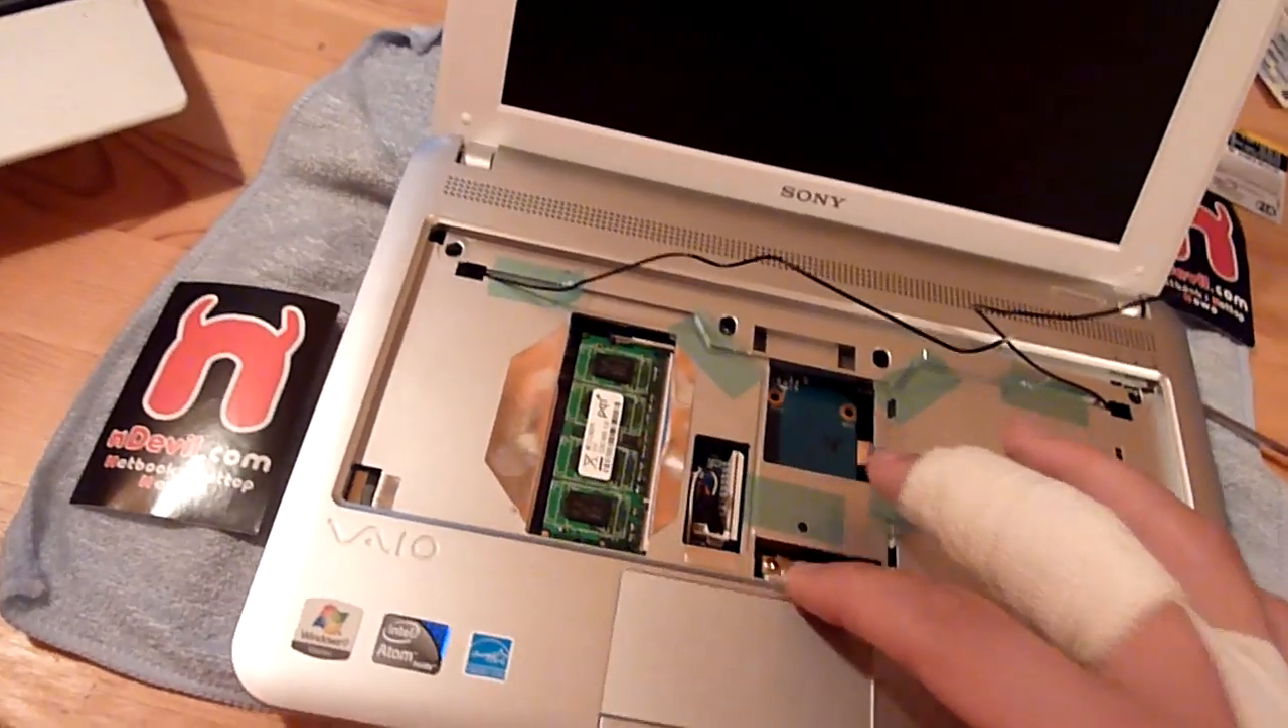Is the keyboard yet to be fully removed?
No.